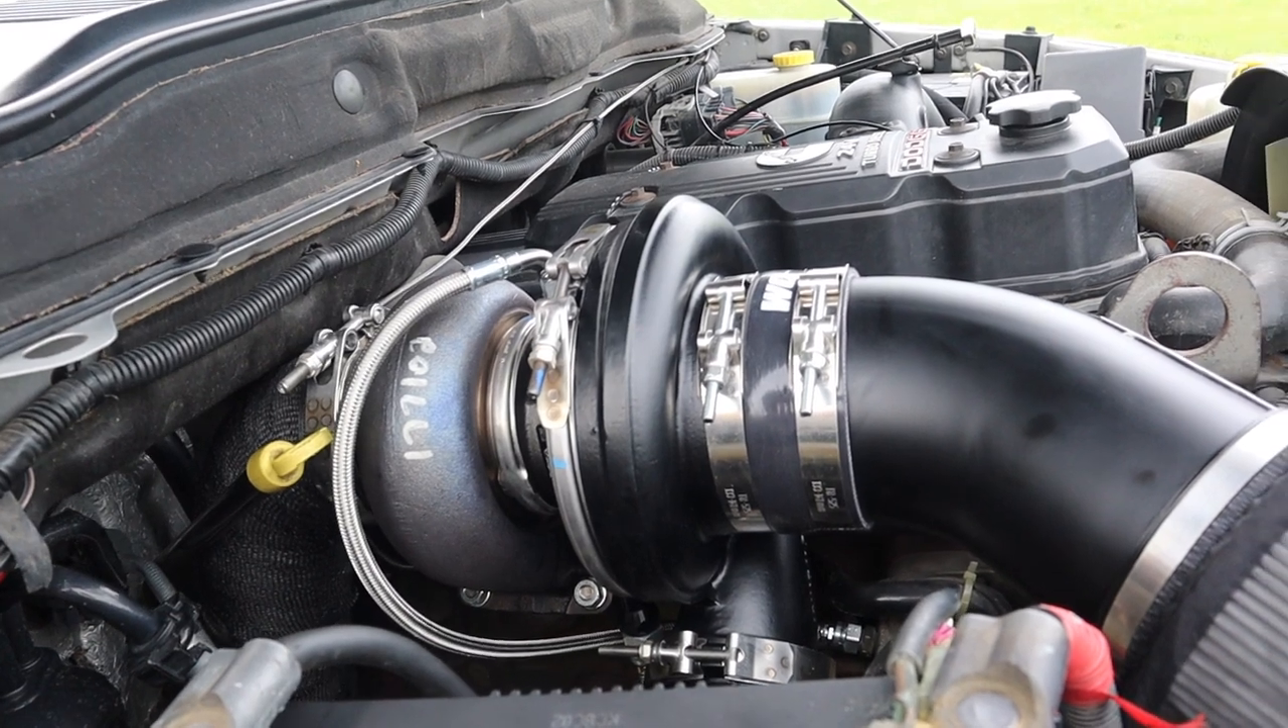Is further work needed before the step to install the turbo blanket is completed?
Yes.